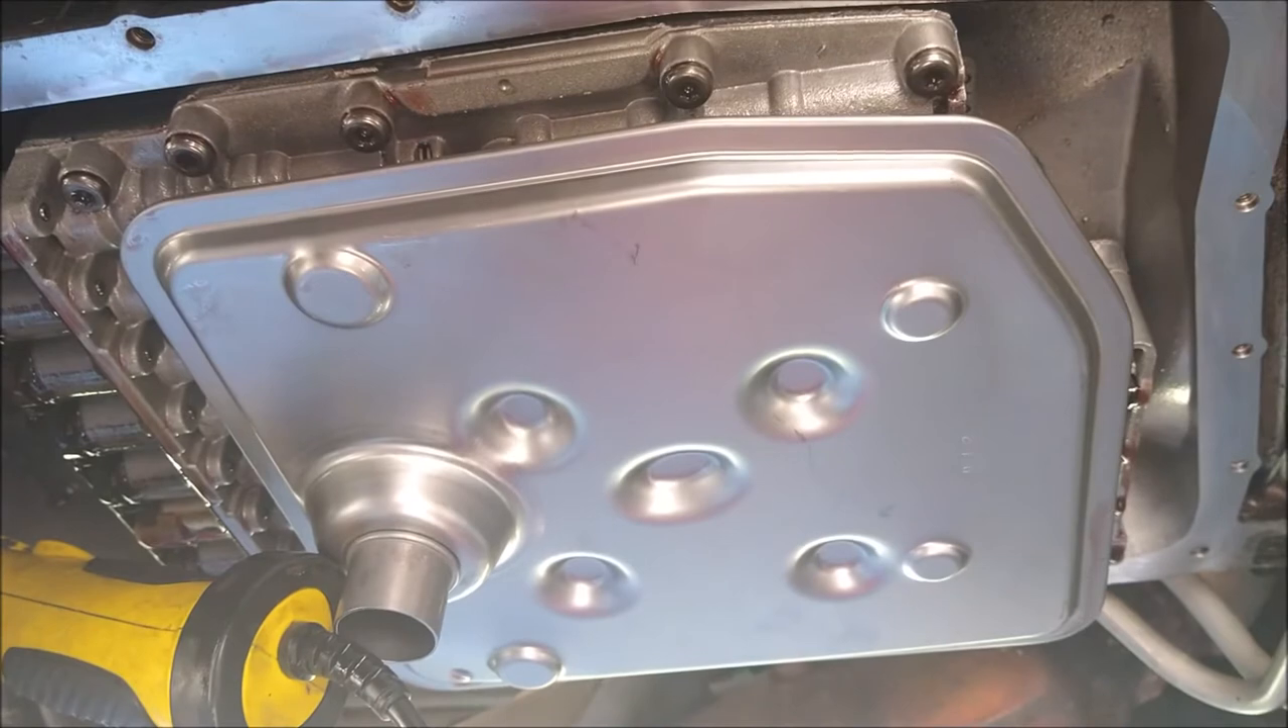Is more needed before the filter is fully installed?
No.